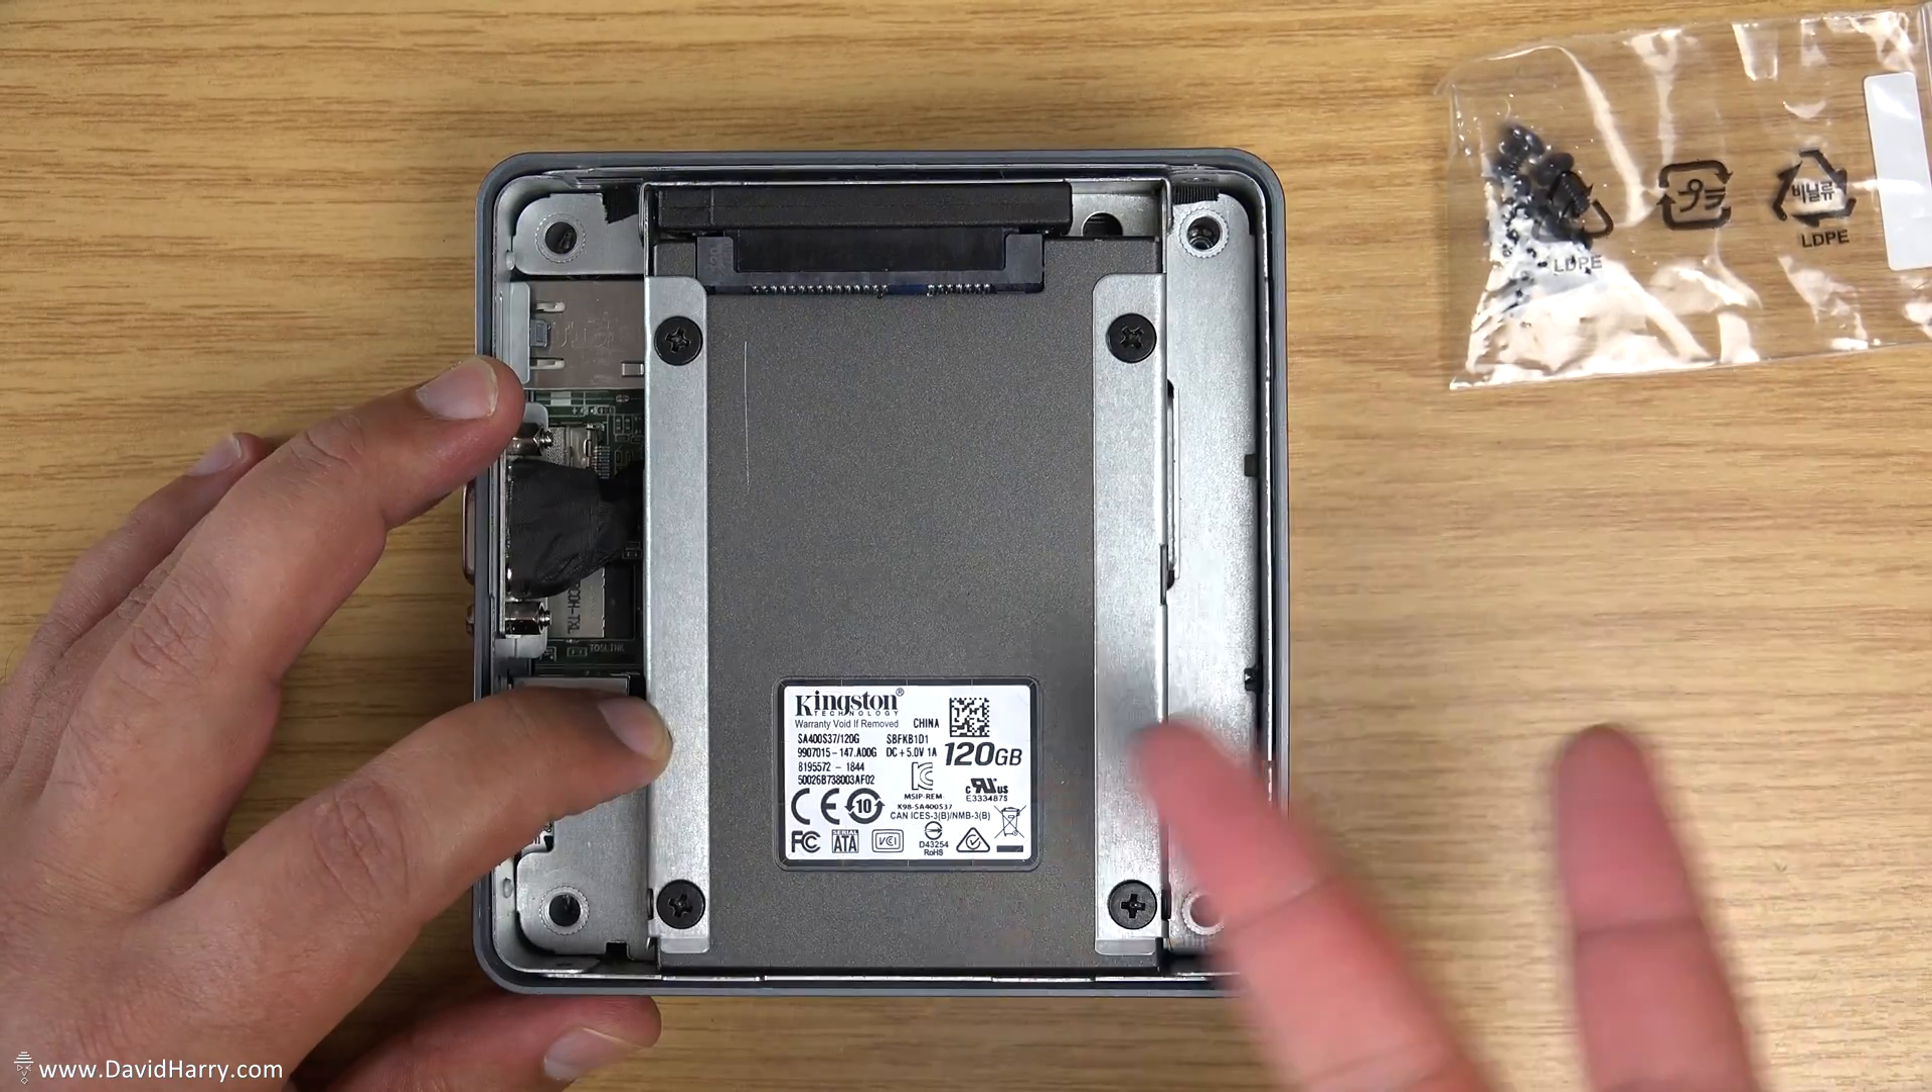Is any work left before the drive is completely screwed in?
No.